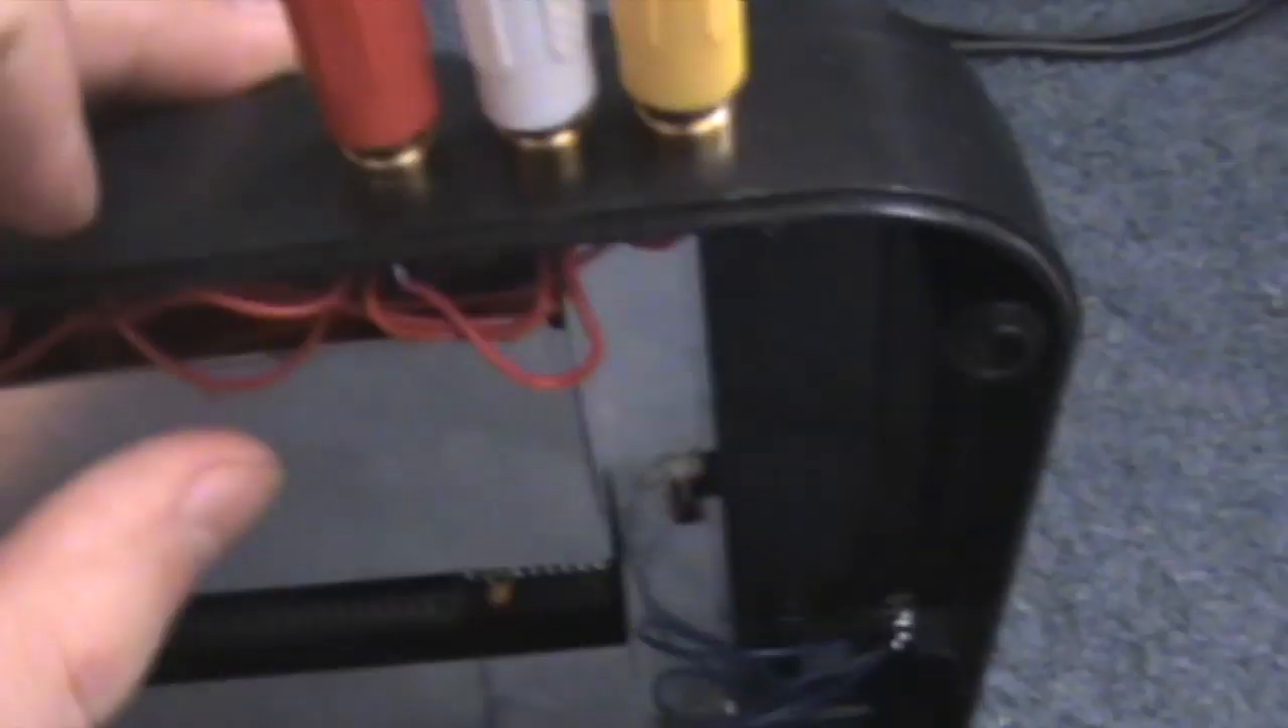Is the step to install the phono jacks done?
Yes.